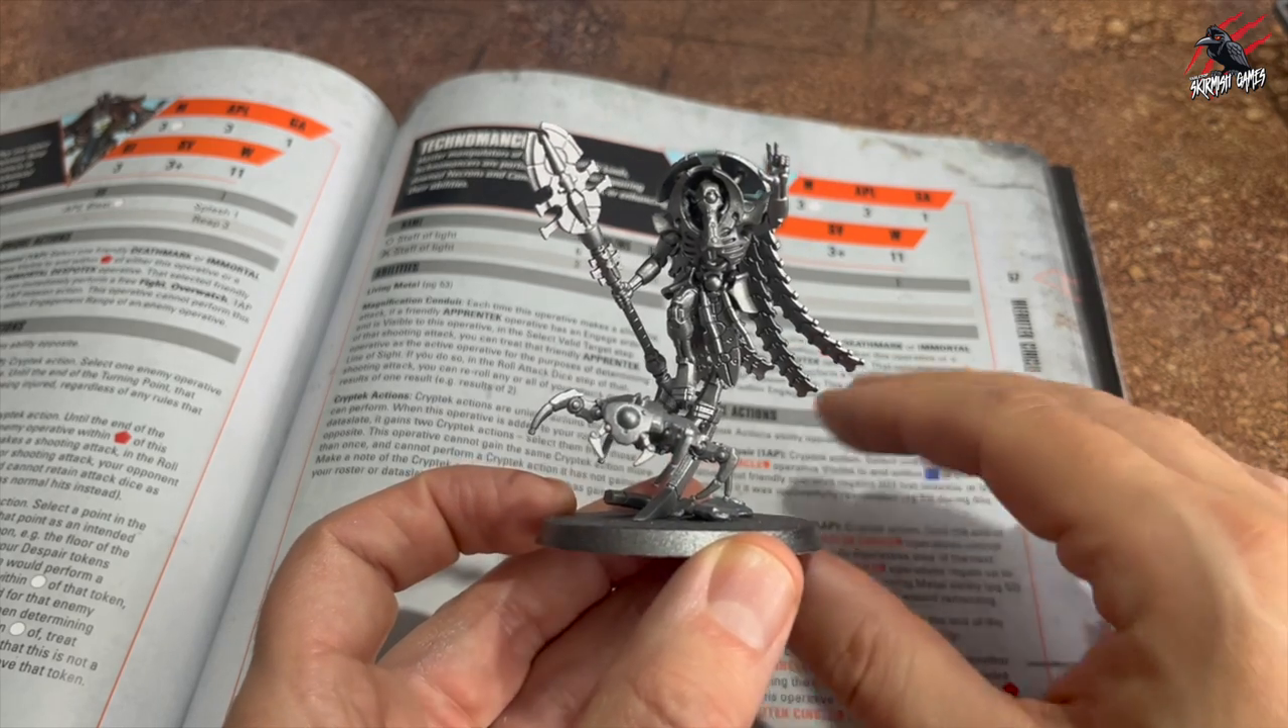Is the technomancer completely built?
Yes.